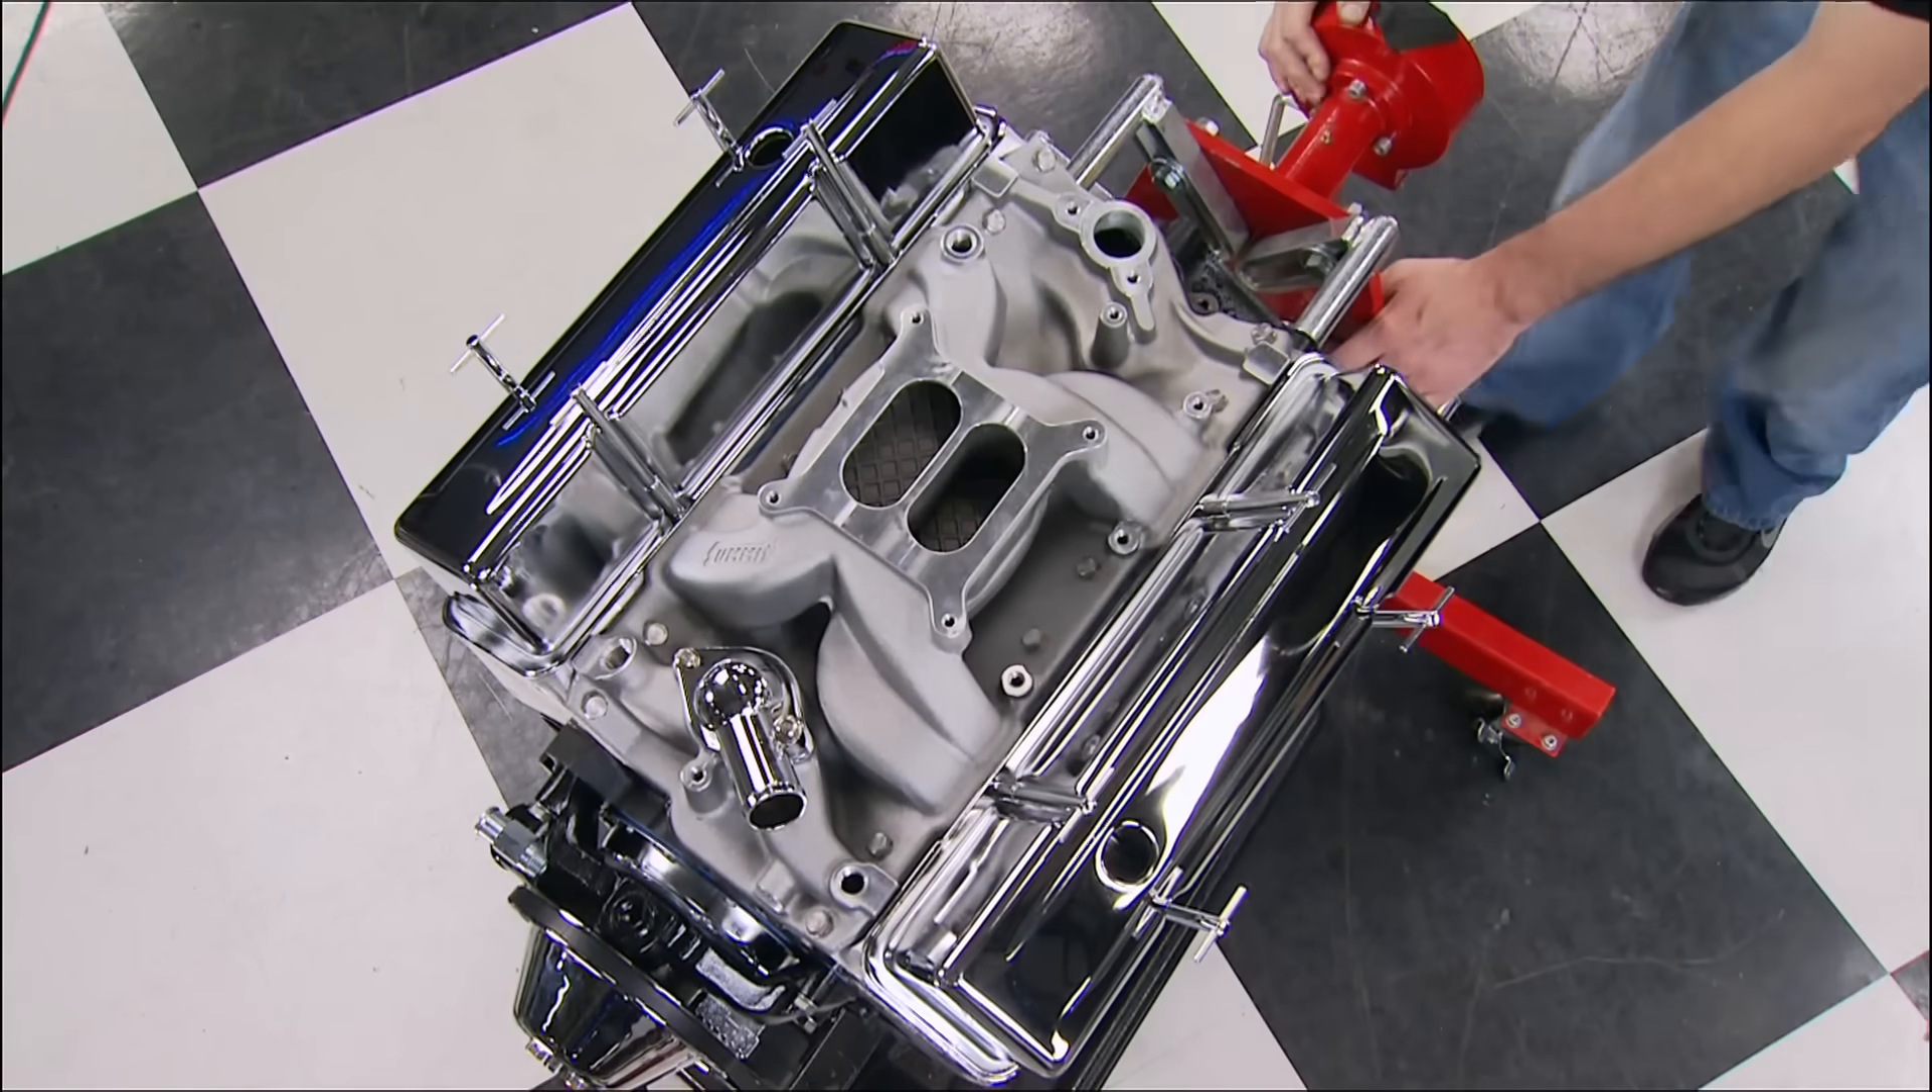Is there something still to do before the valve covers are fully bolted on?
No.